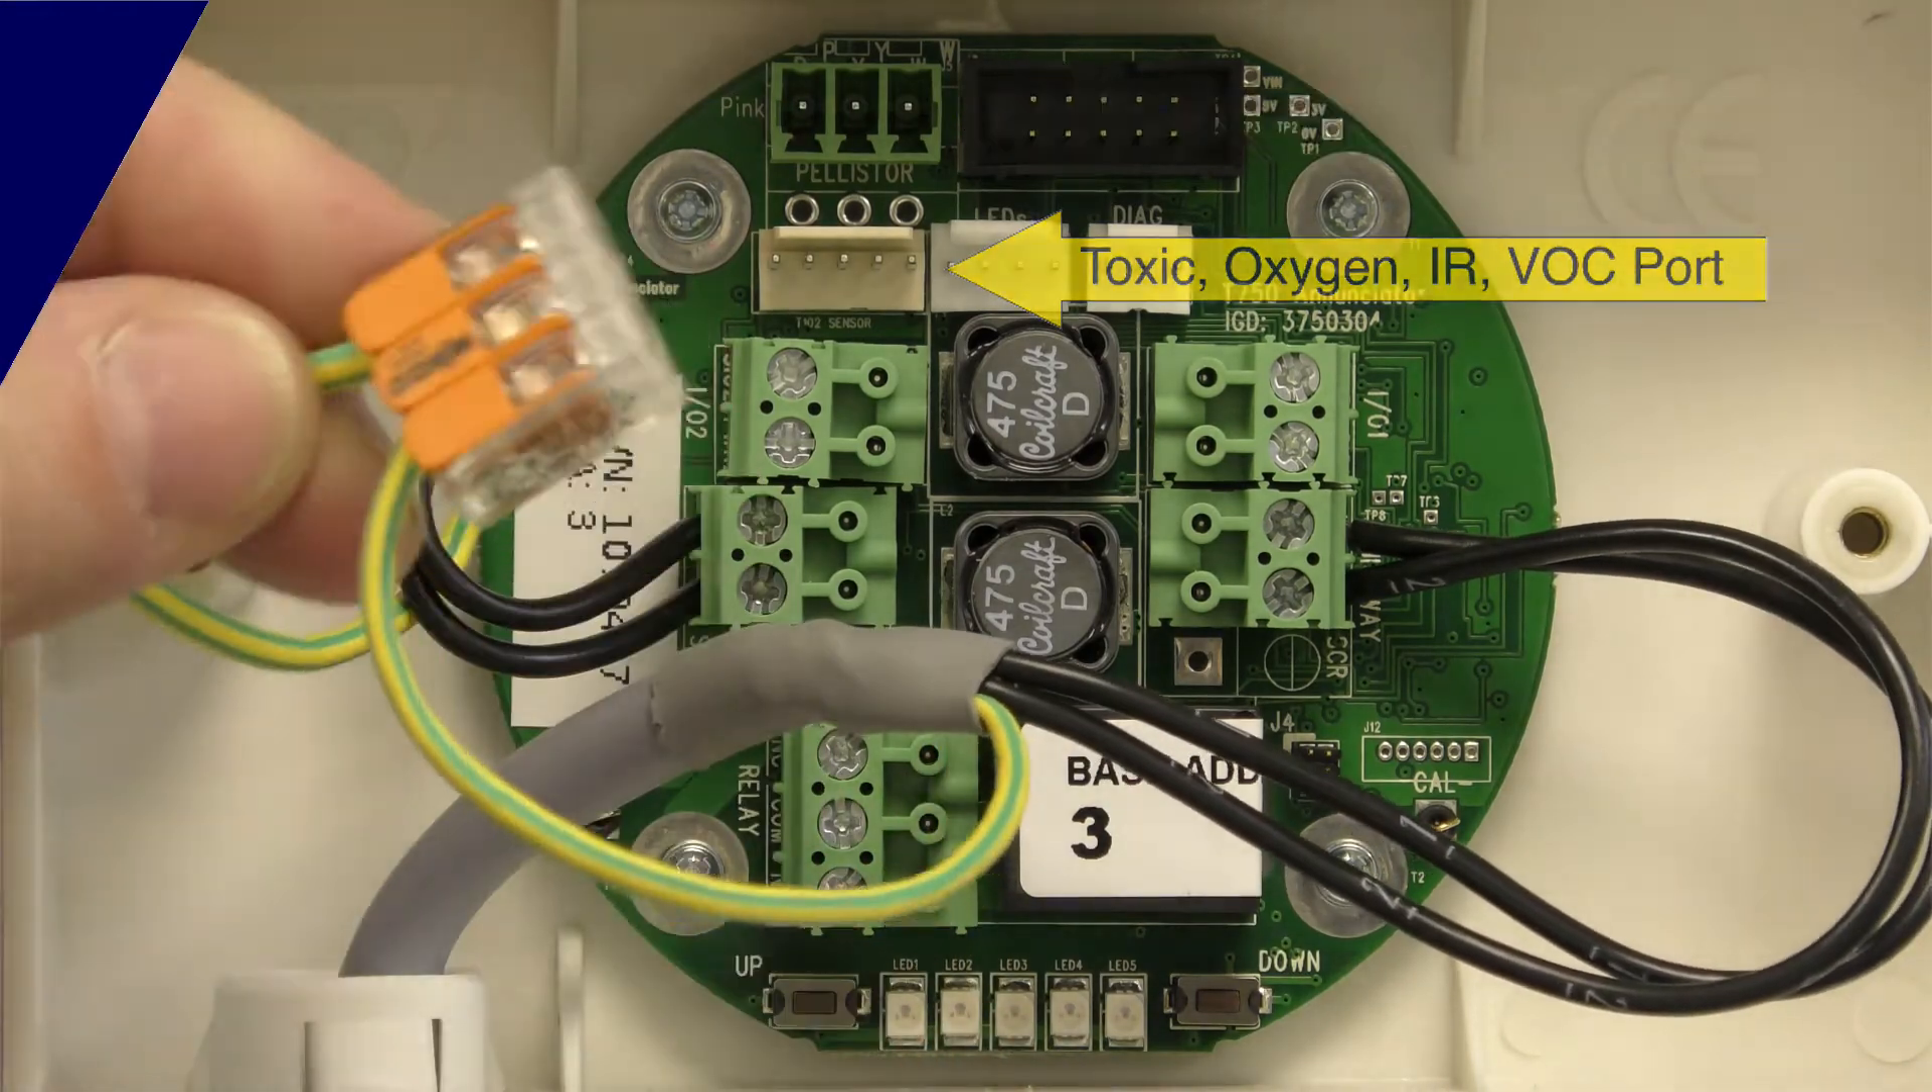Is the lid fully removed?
Yes.